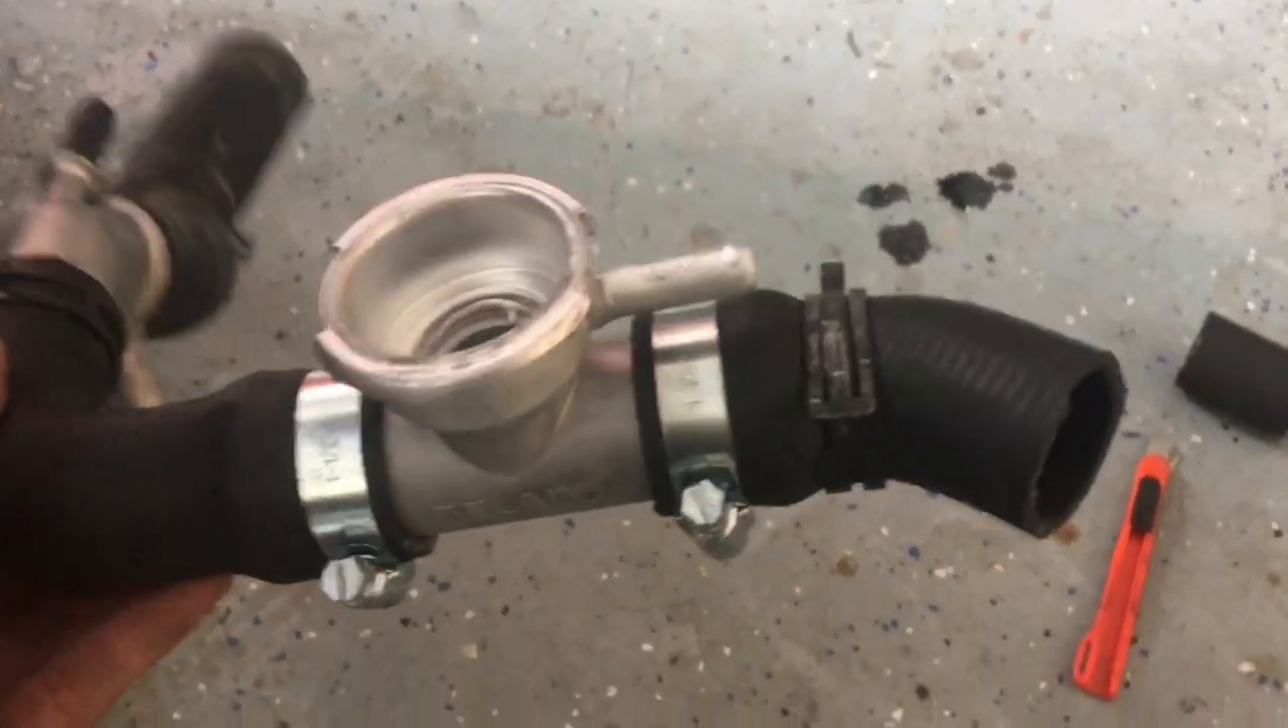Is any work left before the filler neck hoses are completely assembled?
No.